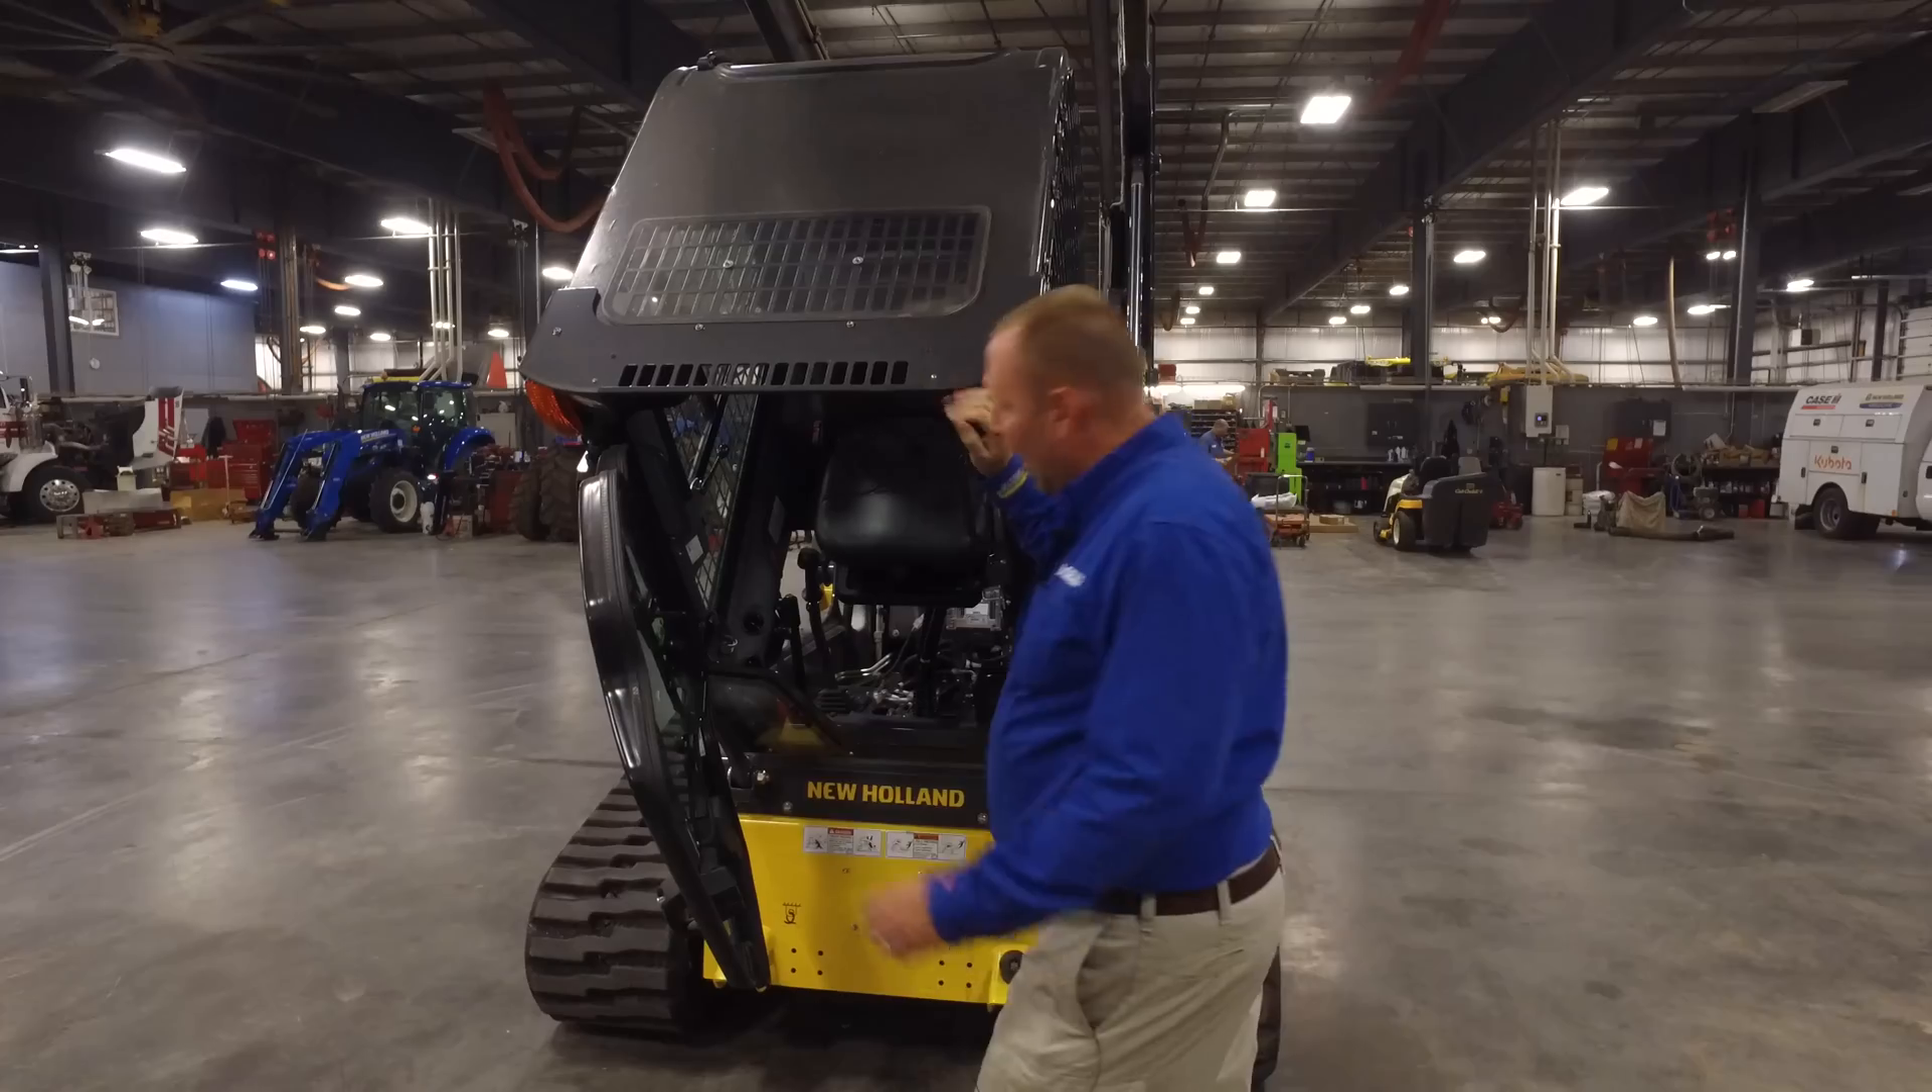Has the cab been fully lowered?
No.